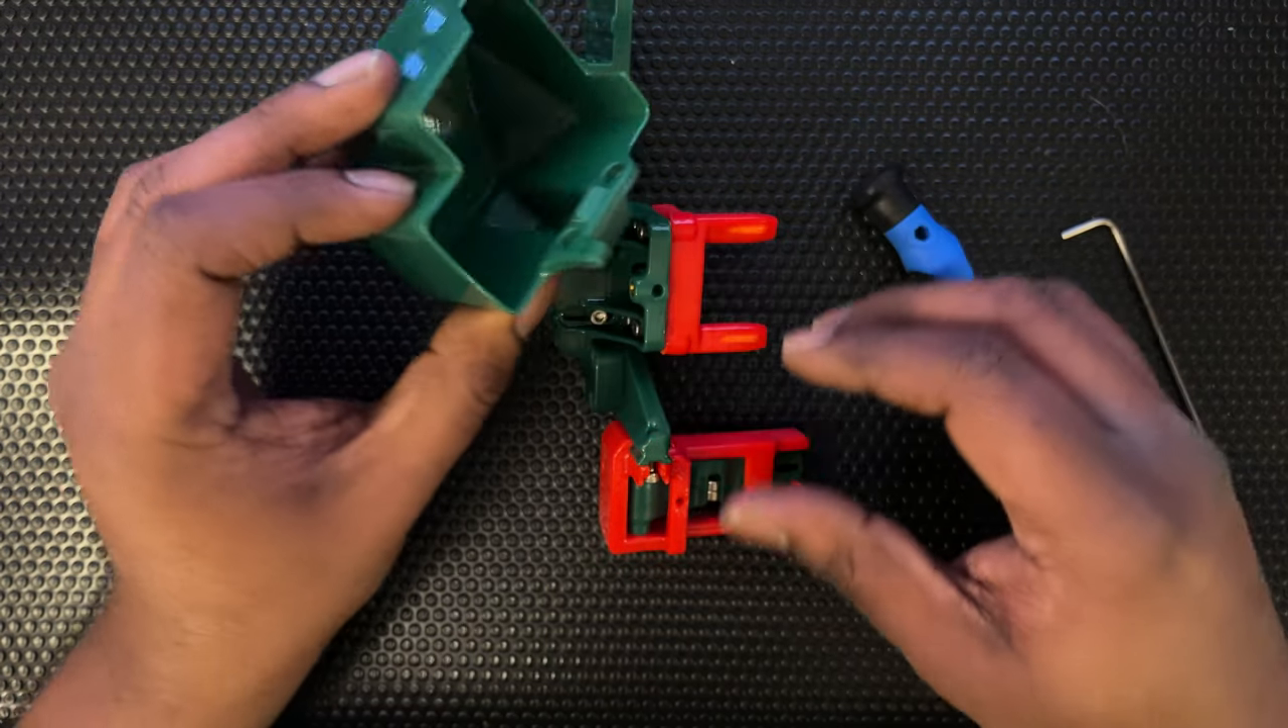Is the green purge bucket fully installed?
No.